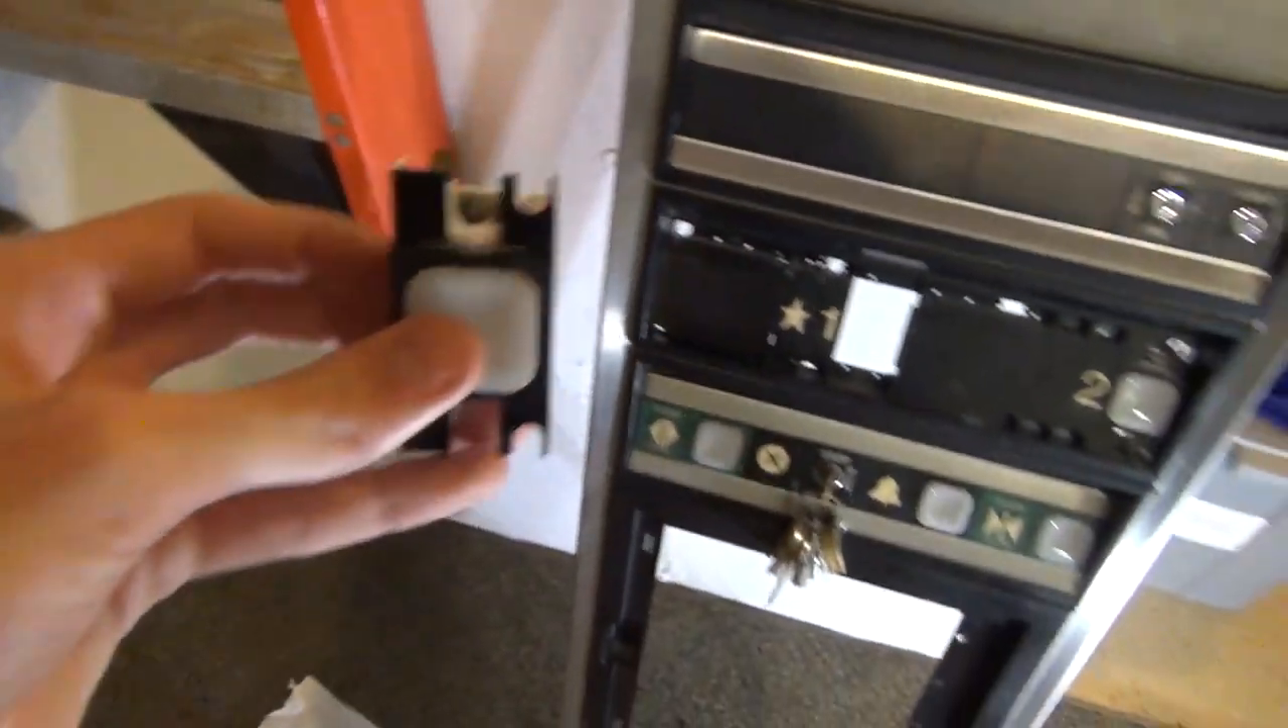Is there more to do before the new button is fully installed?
Yes.